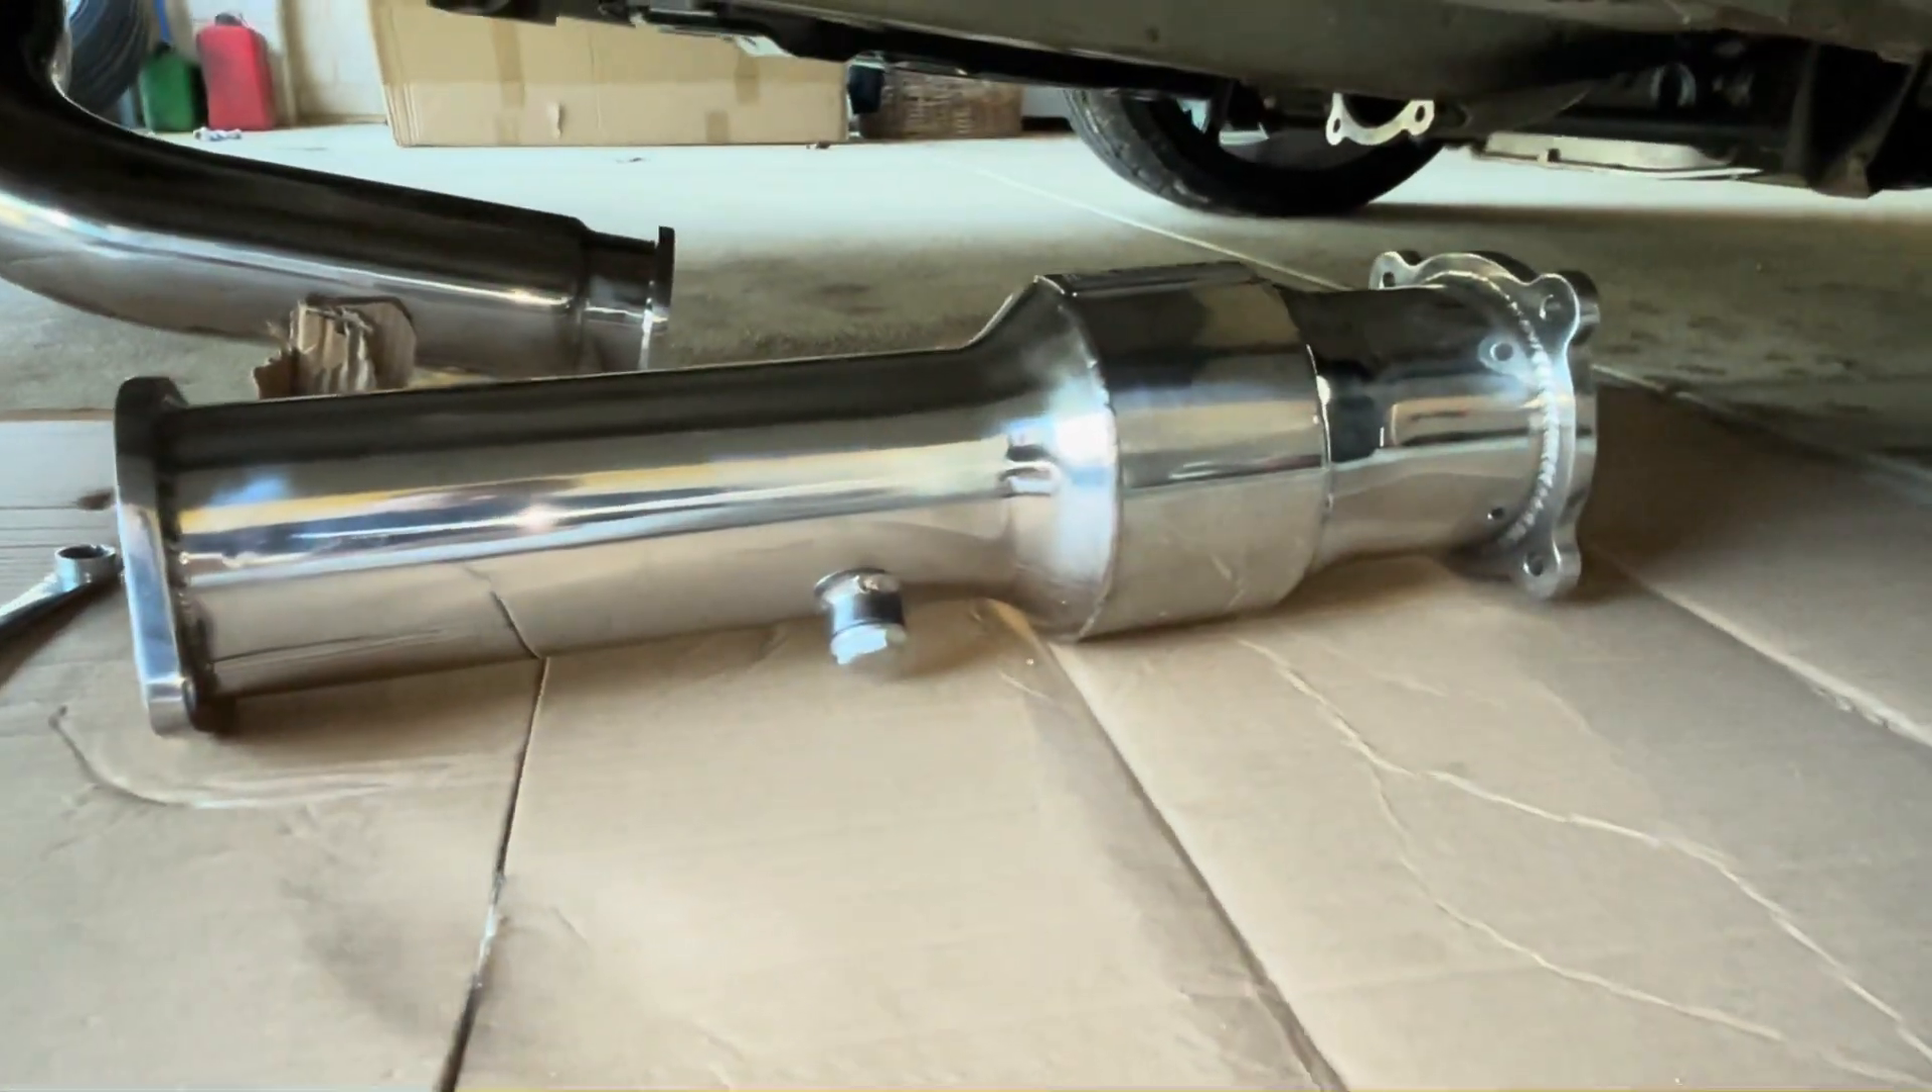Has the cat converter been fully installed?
No.